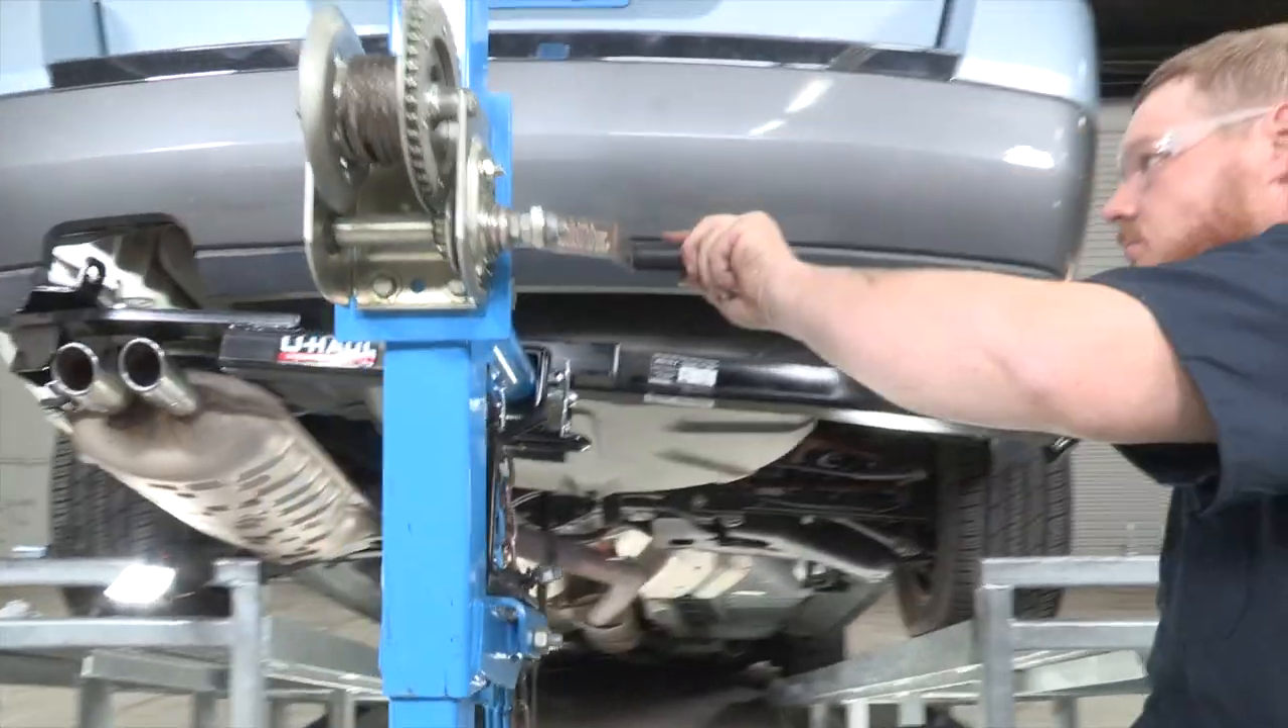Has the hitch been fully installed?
No.